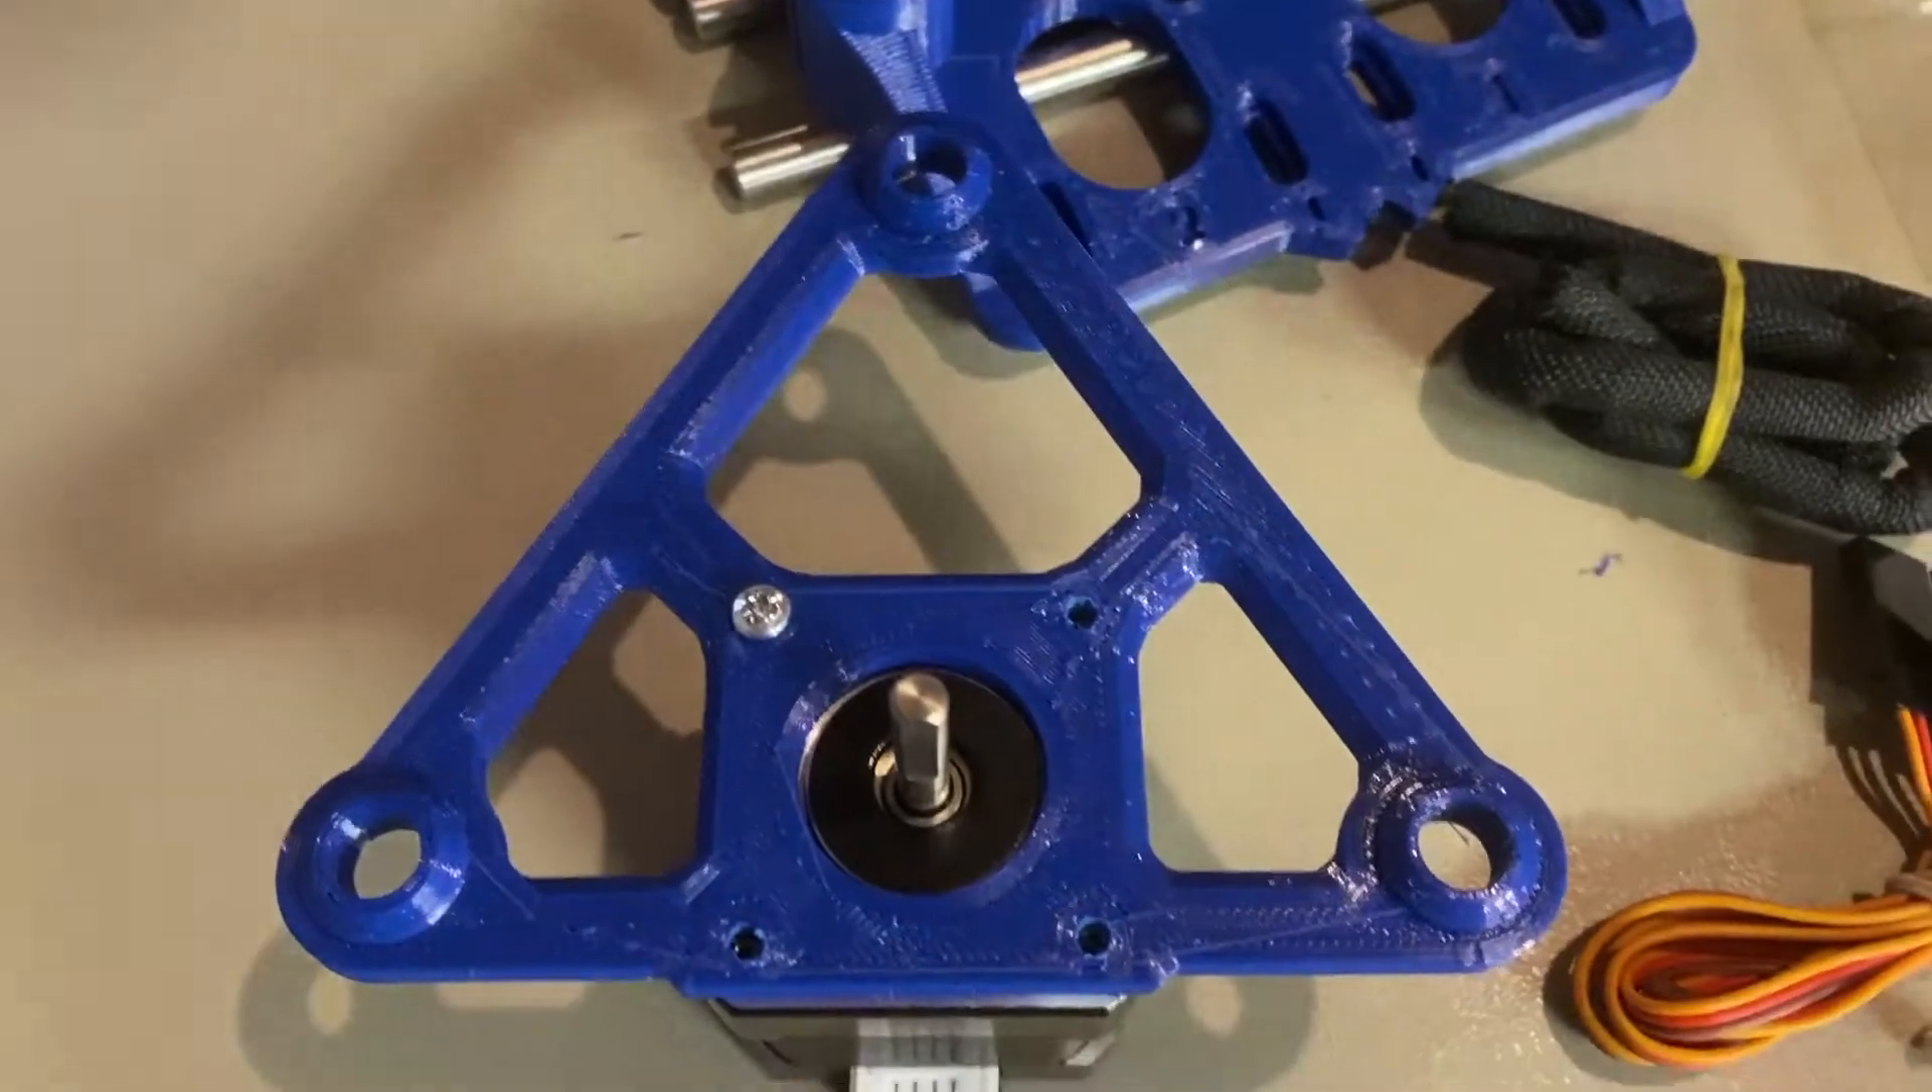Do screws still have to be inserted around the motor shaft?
Yes.